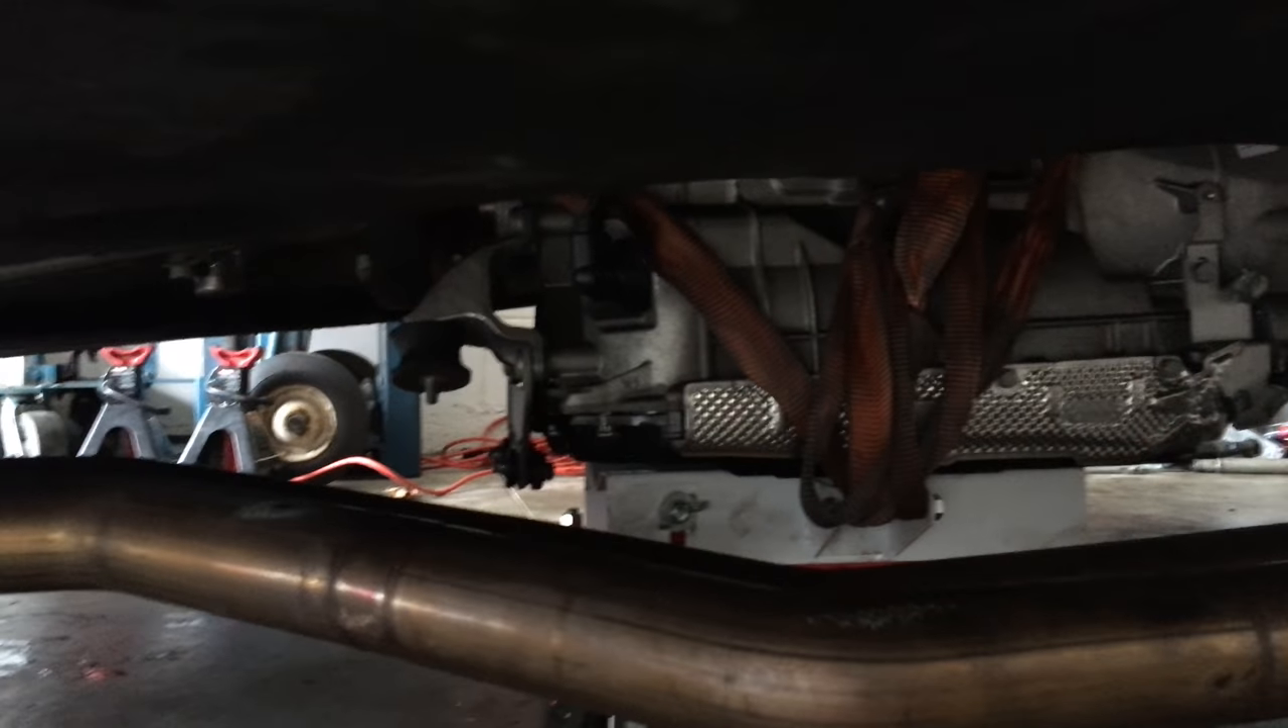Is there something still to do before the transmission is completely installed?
Yes.